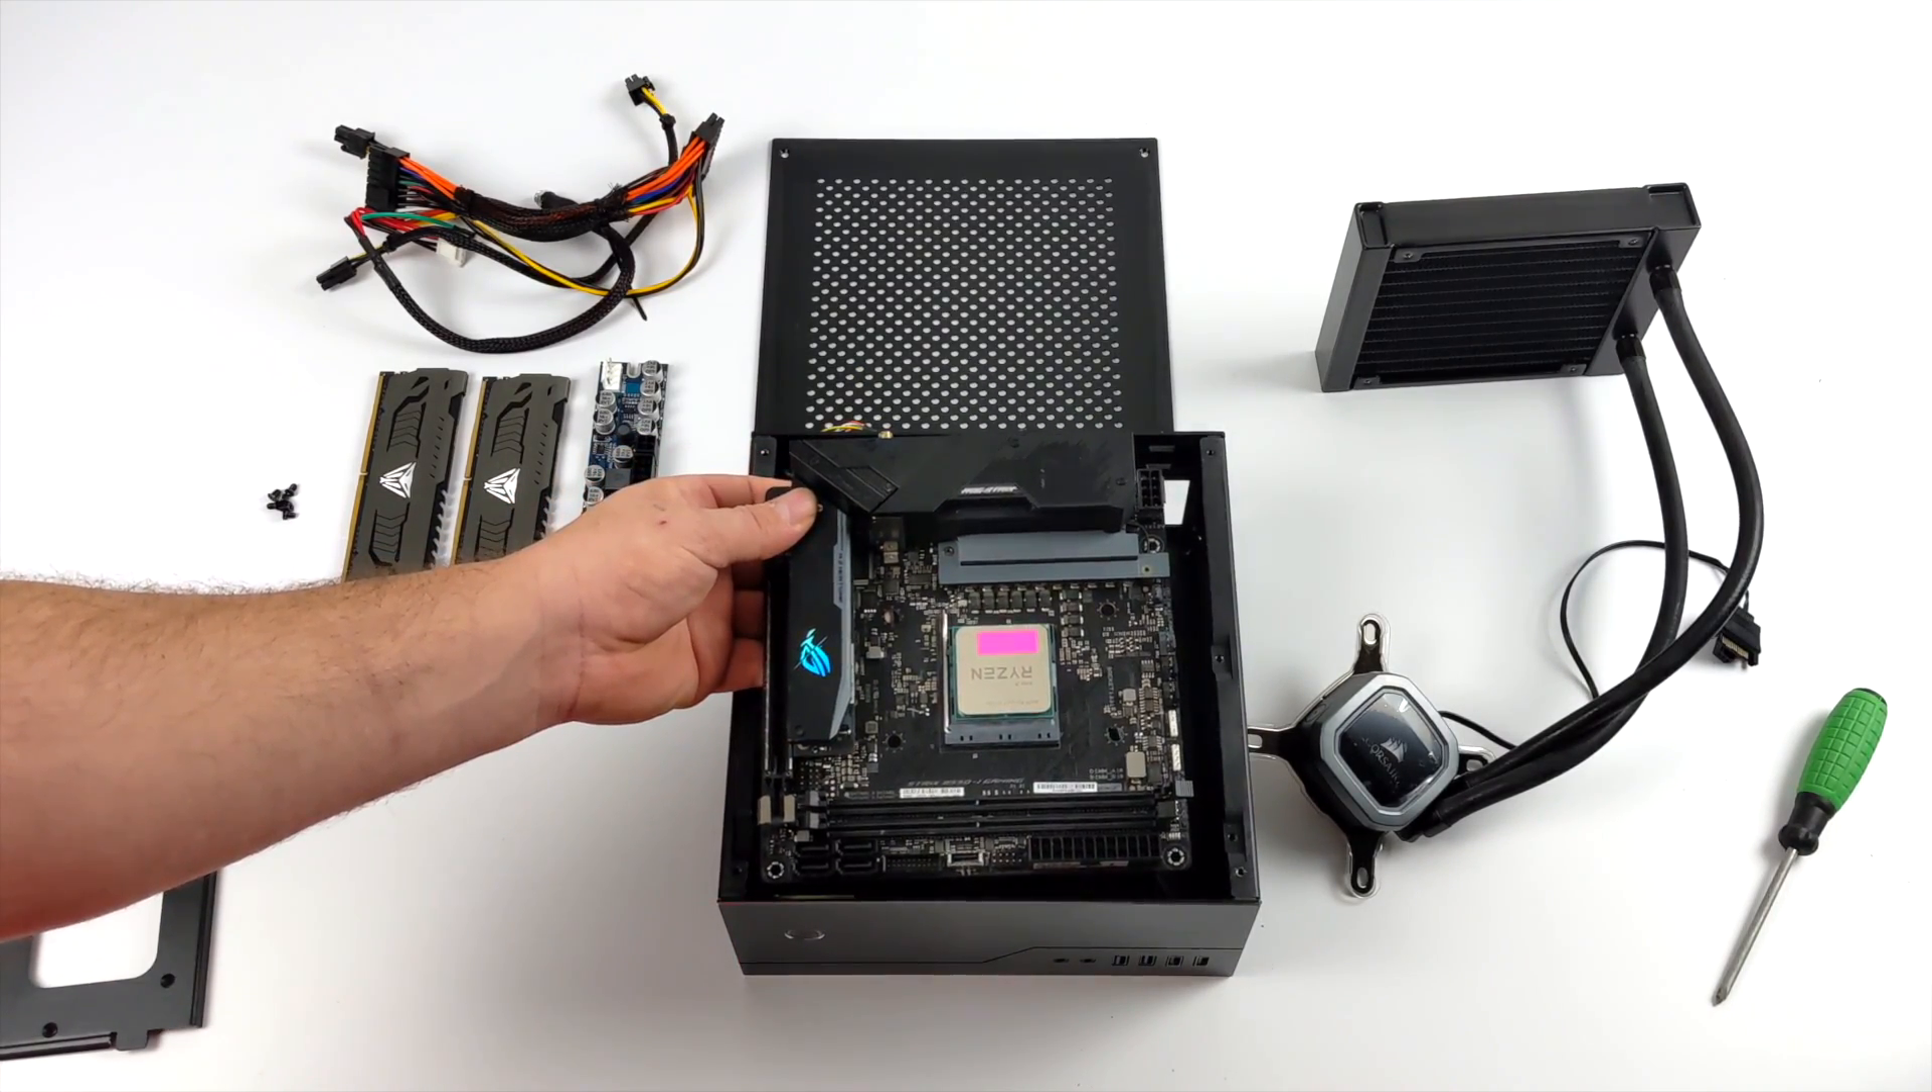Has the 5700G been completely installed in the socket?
Yes.